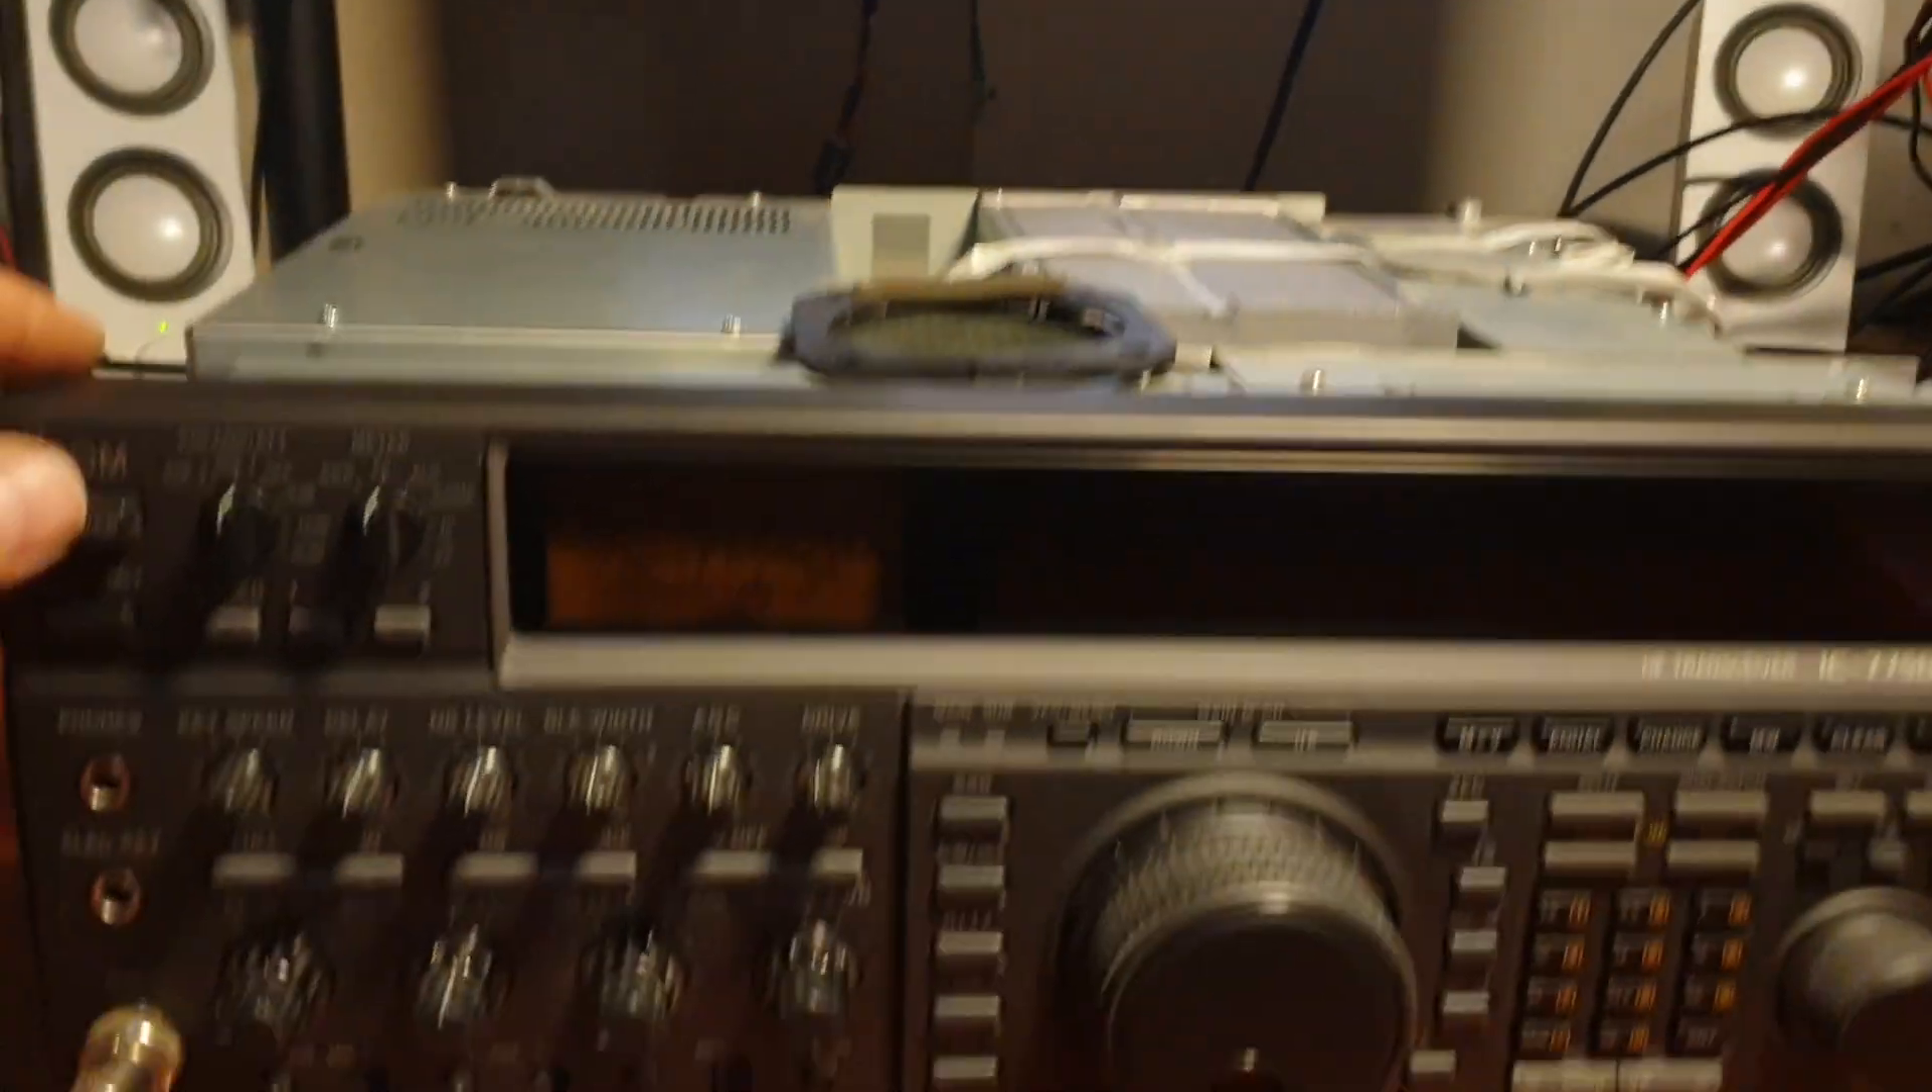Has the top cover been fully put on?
No.